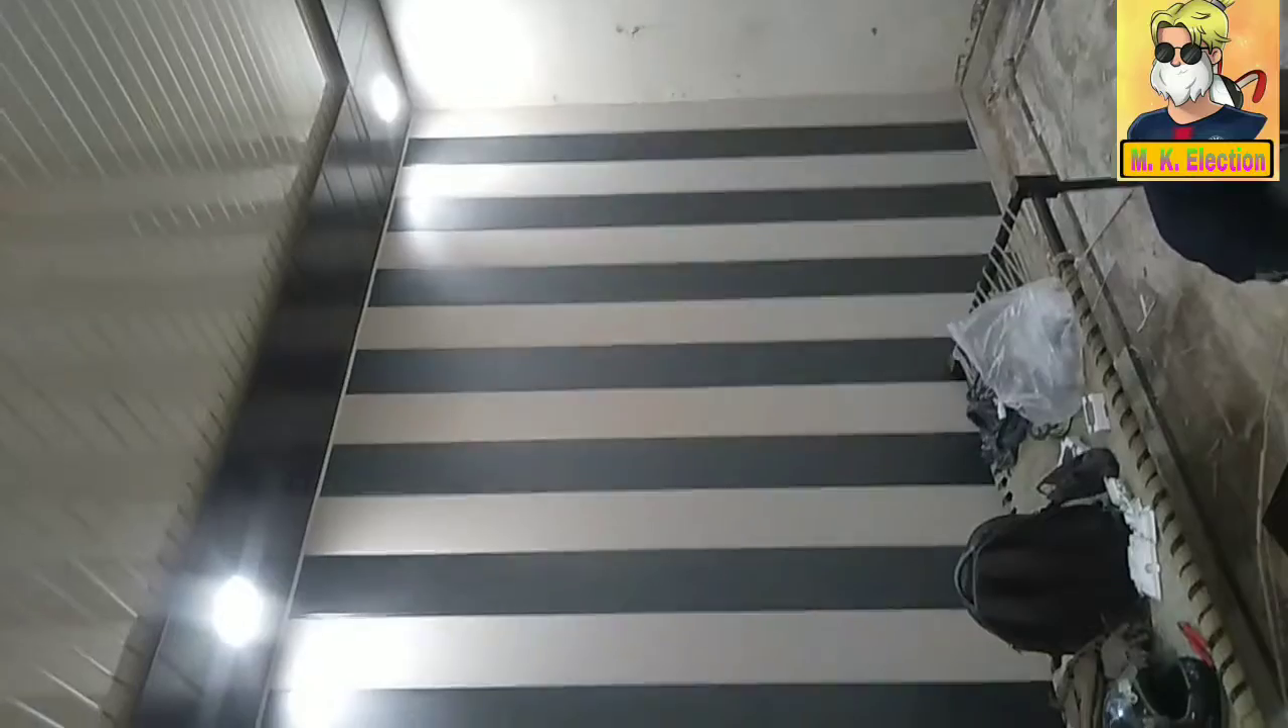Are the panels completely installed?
Yes.